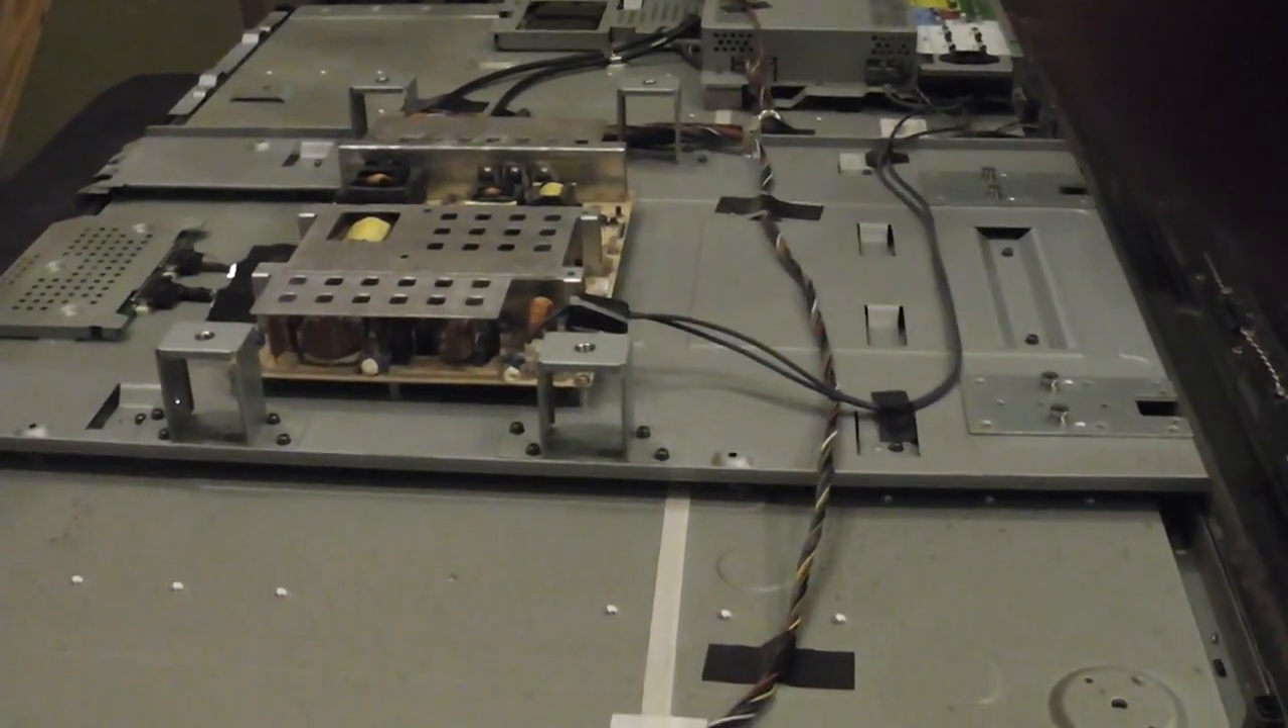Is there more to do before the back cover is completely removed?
No.